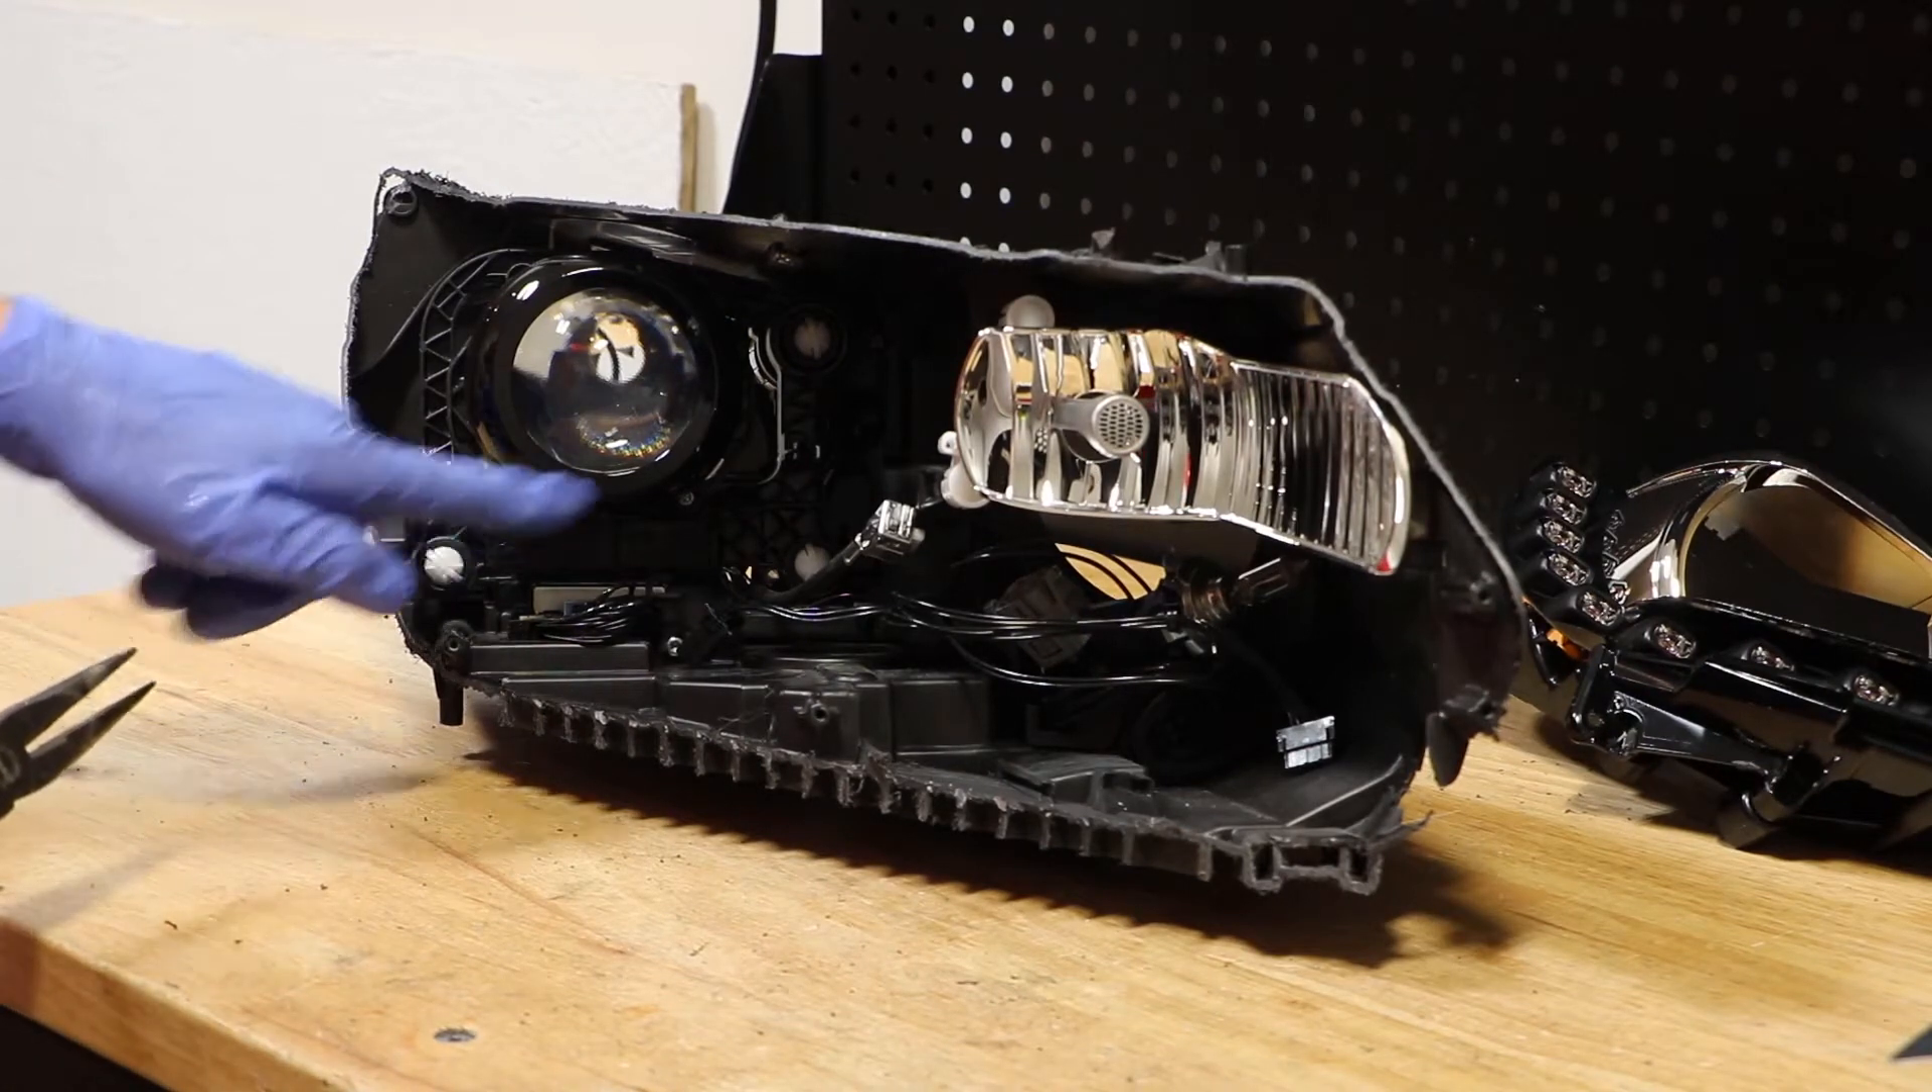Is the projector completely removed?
No.